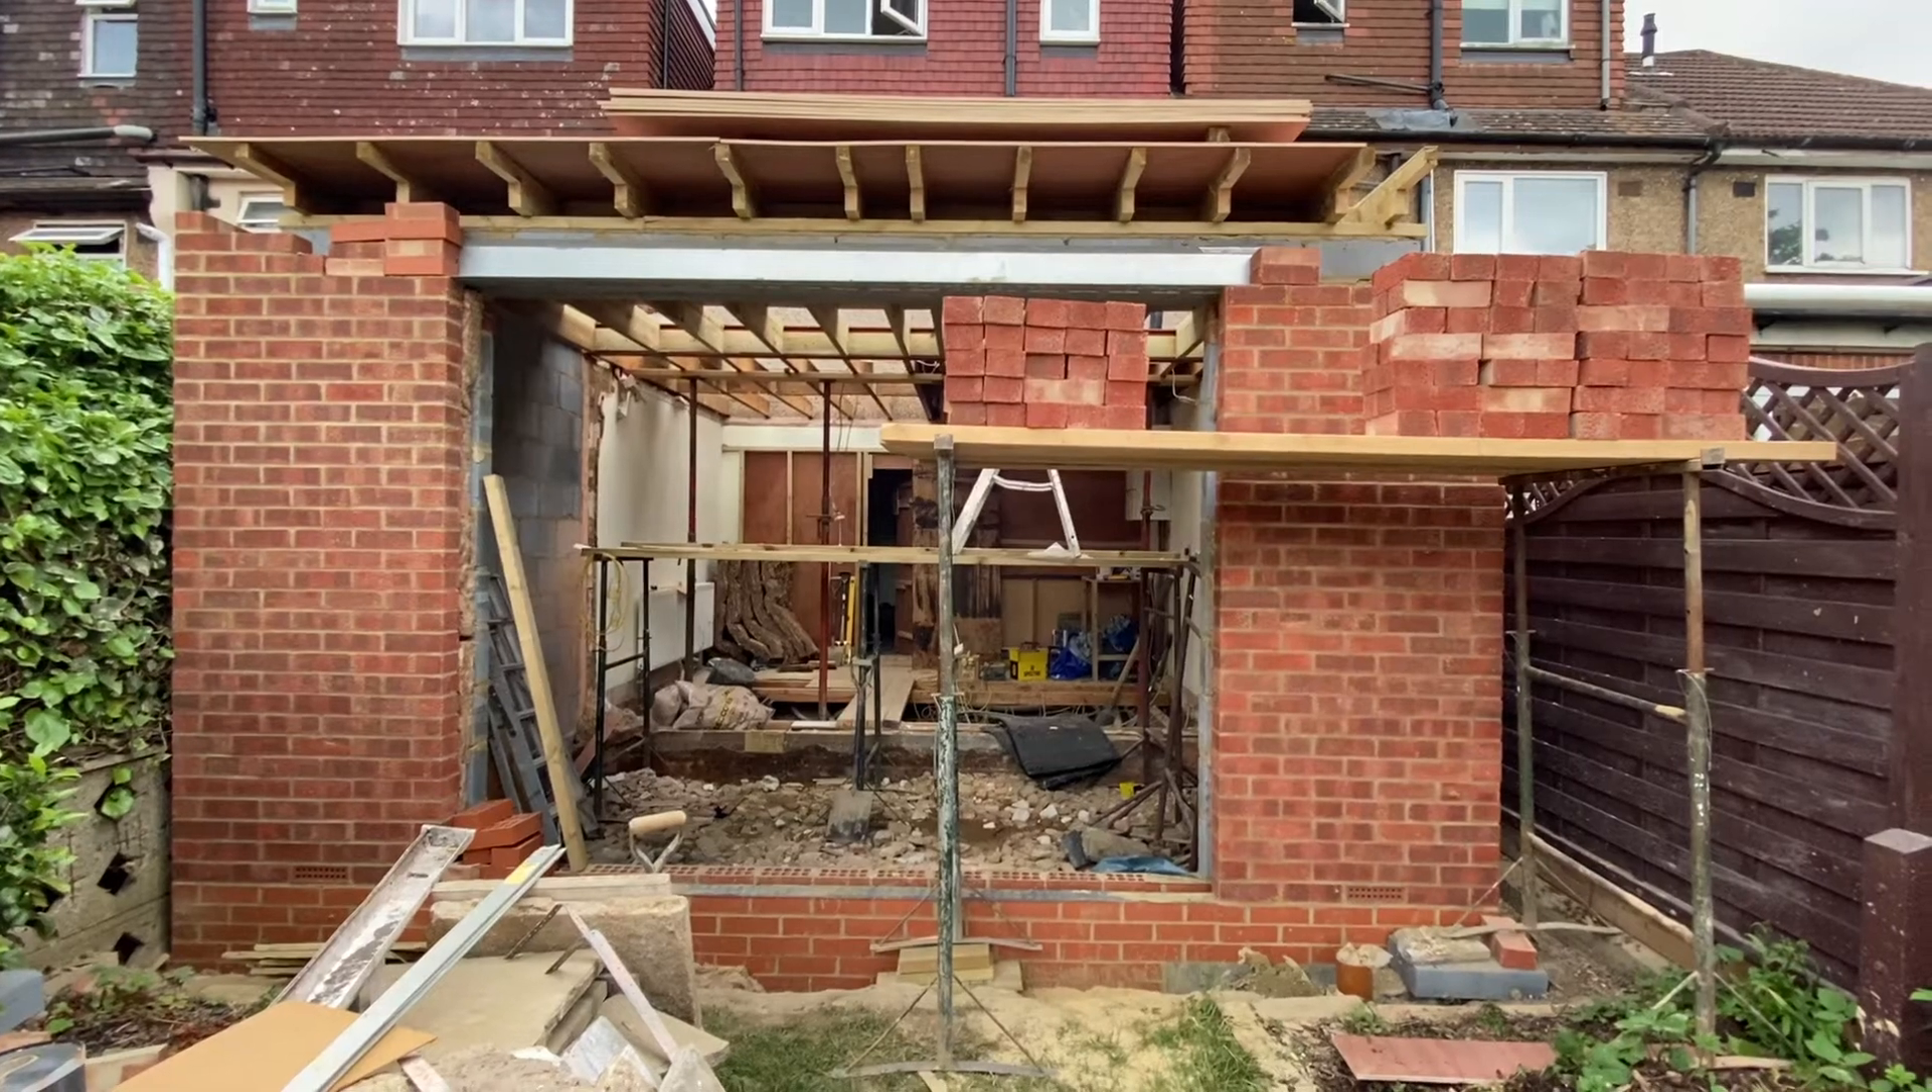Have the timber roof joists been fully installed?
Yes.